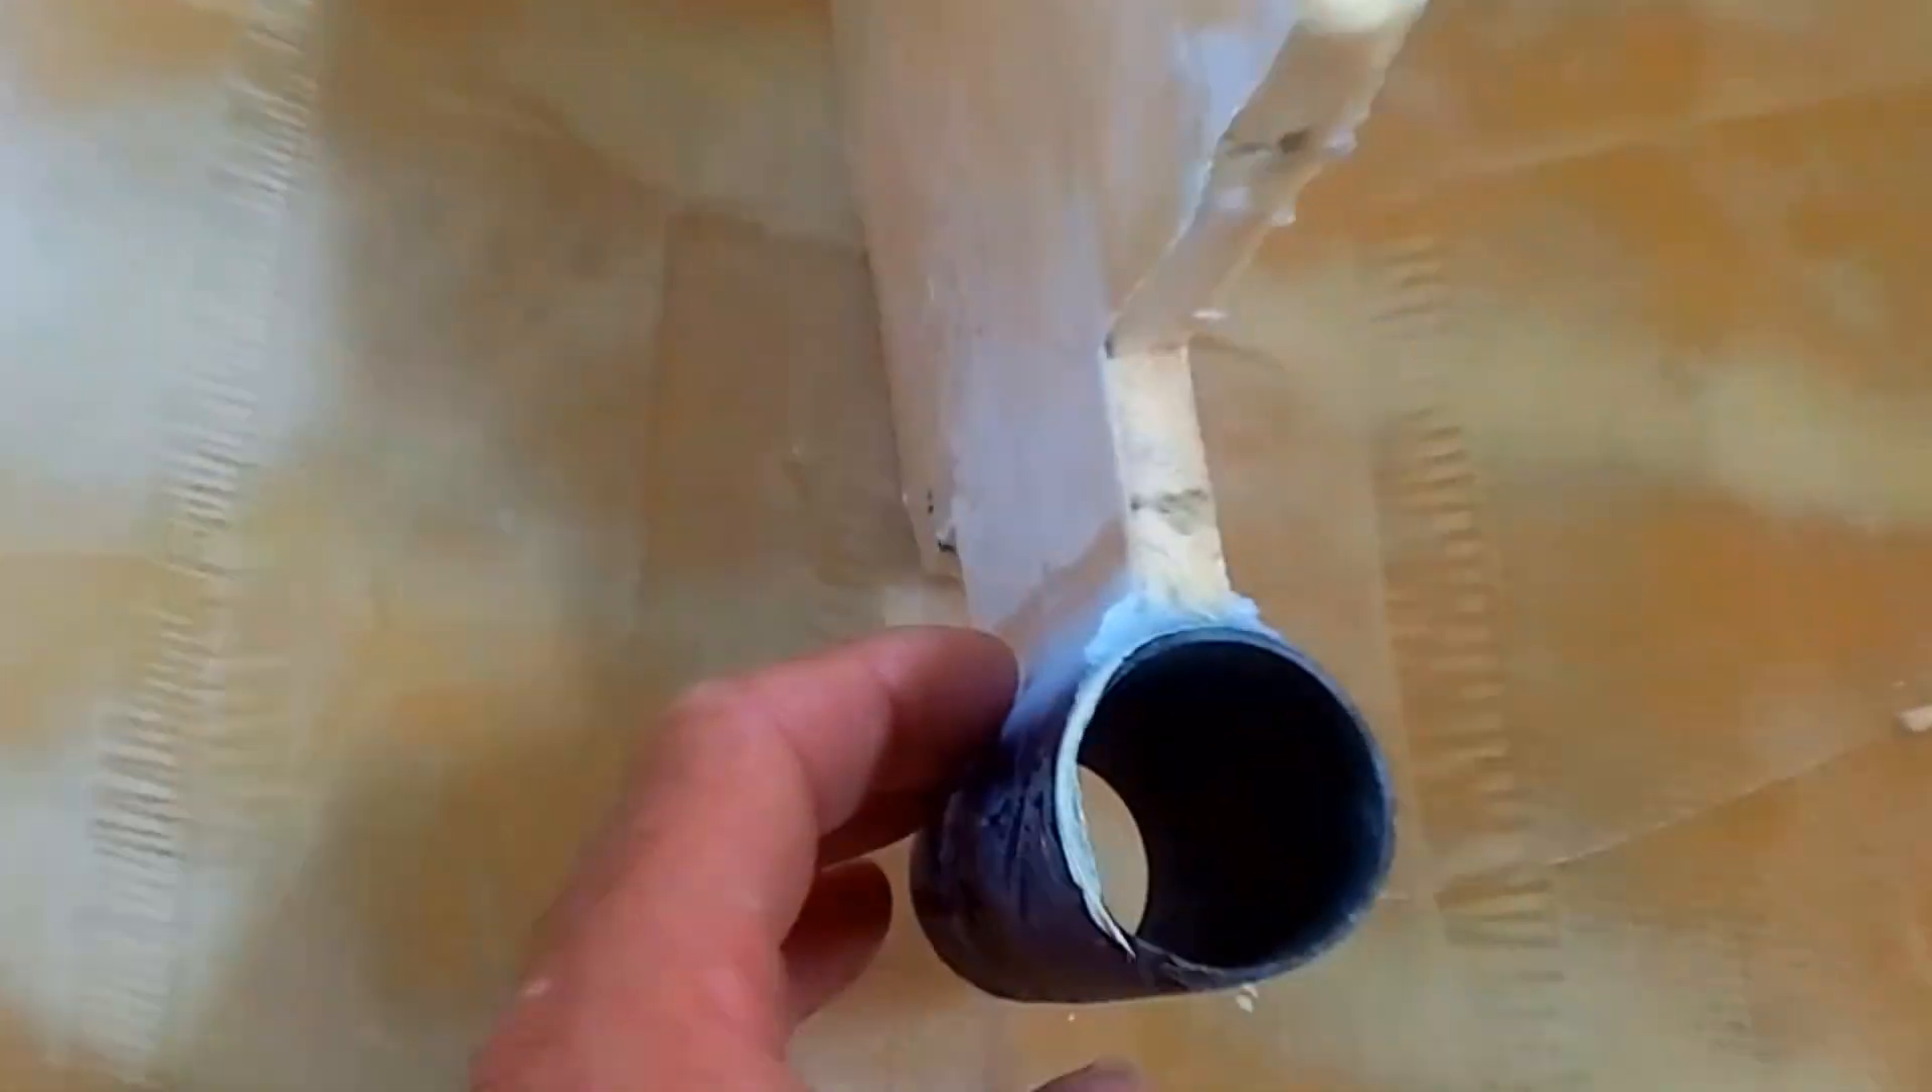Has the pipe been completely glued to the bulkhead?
Yes.